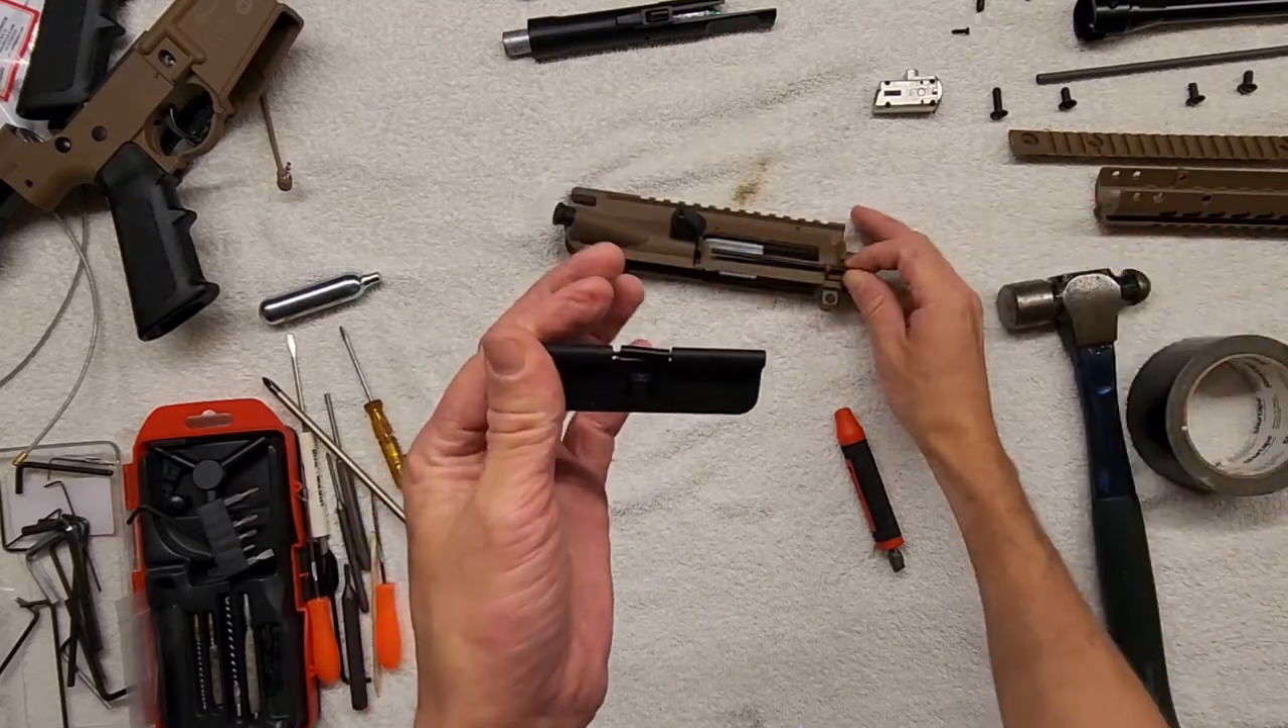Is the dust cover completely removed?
Yes.